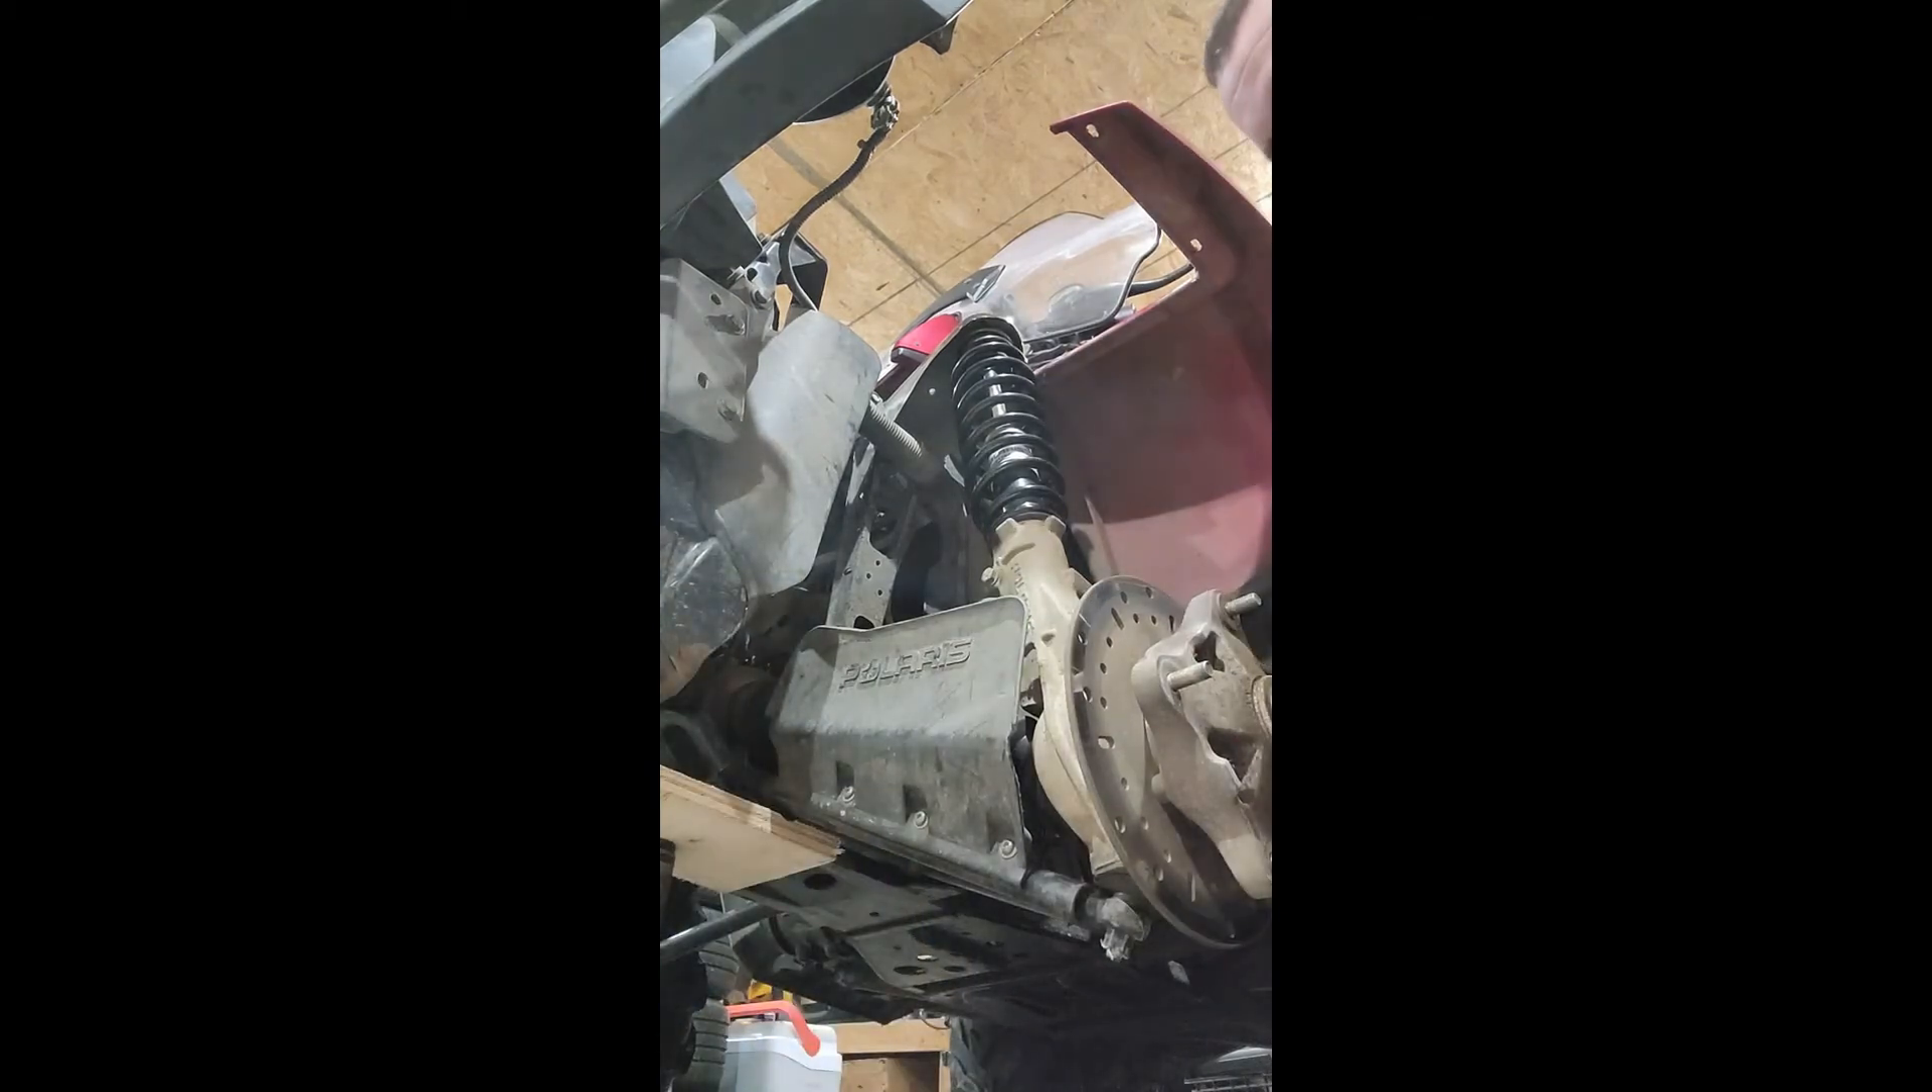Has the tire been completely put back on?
No.